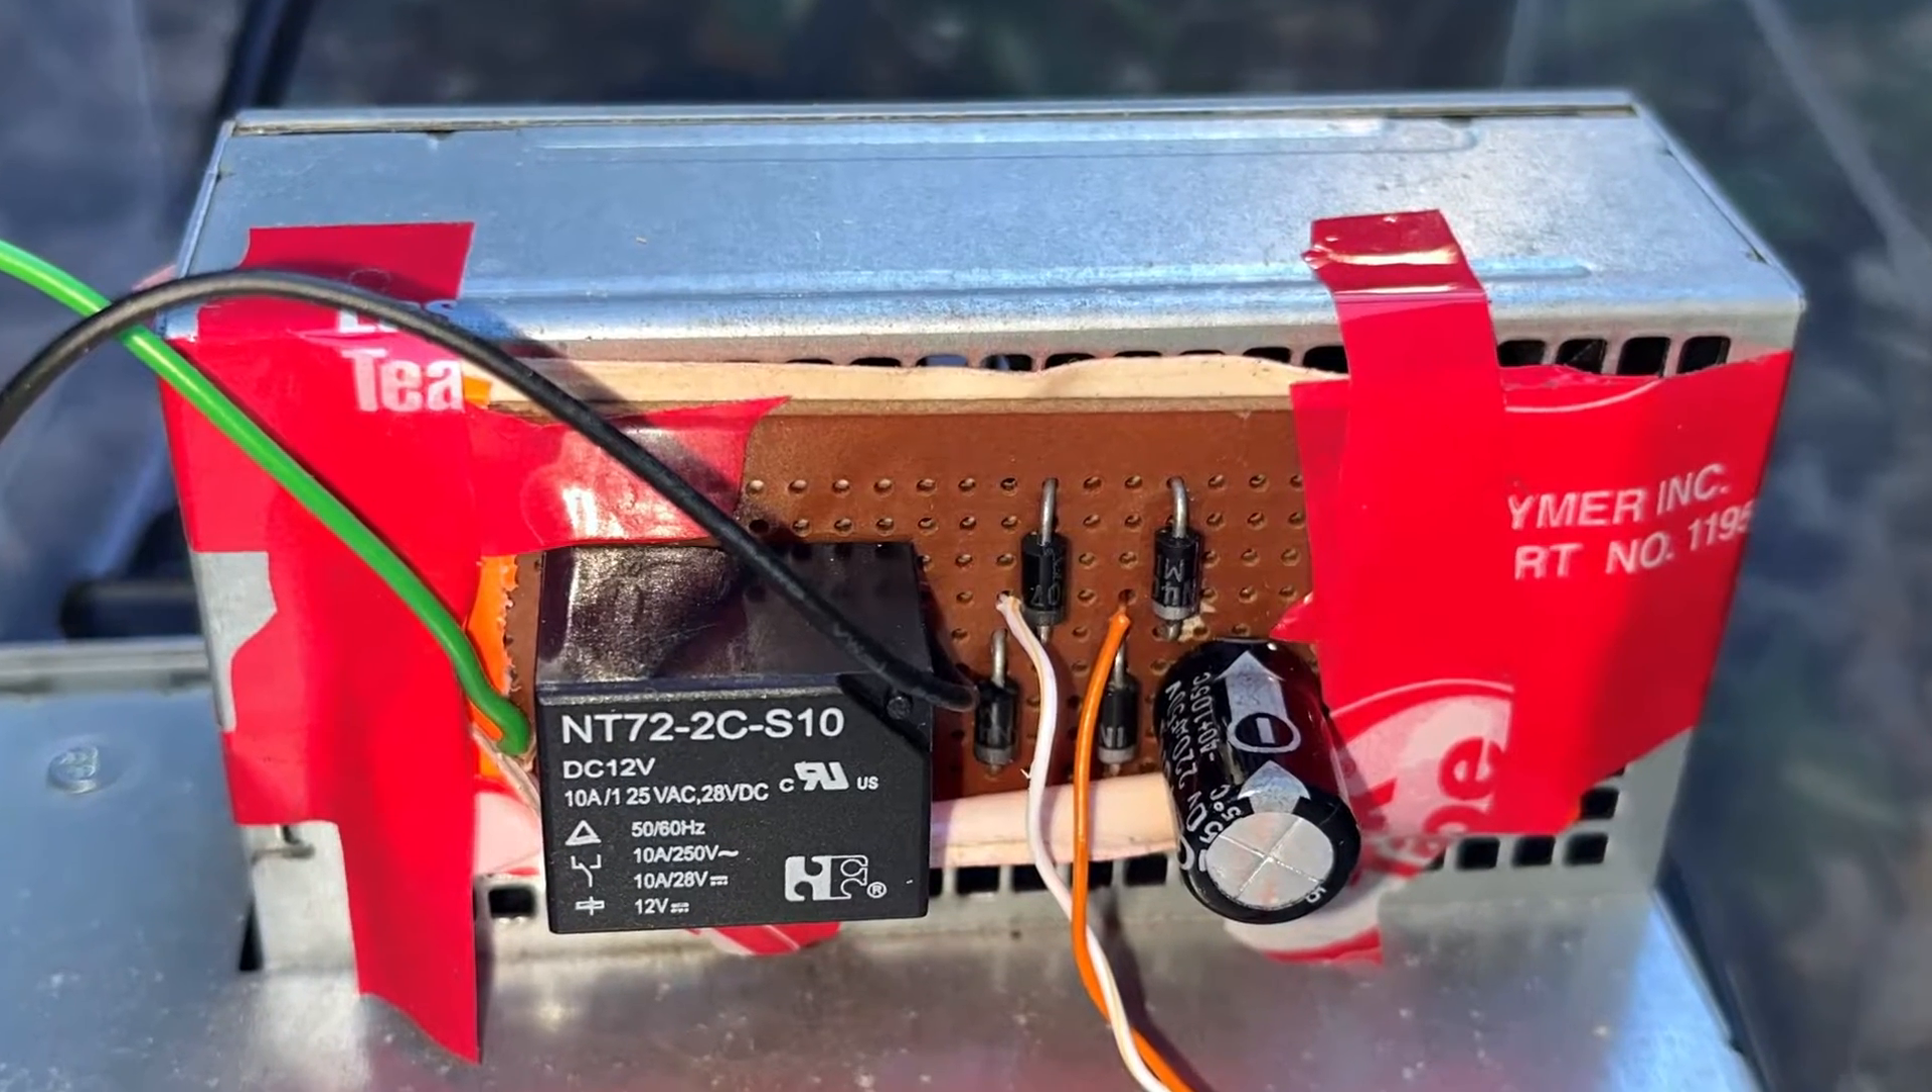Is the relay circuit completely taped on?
Yes.